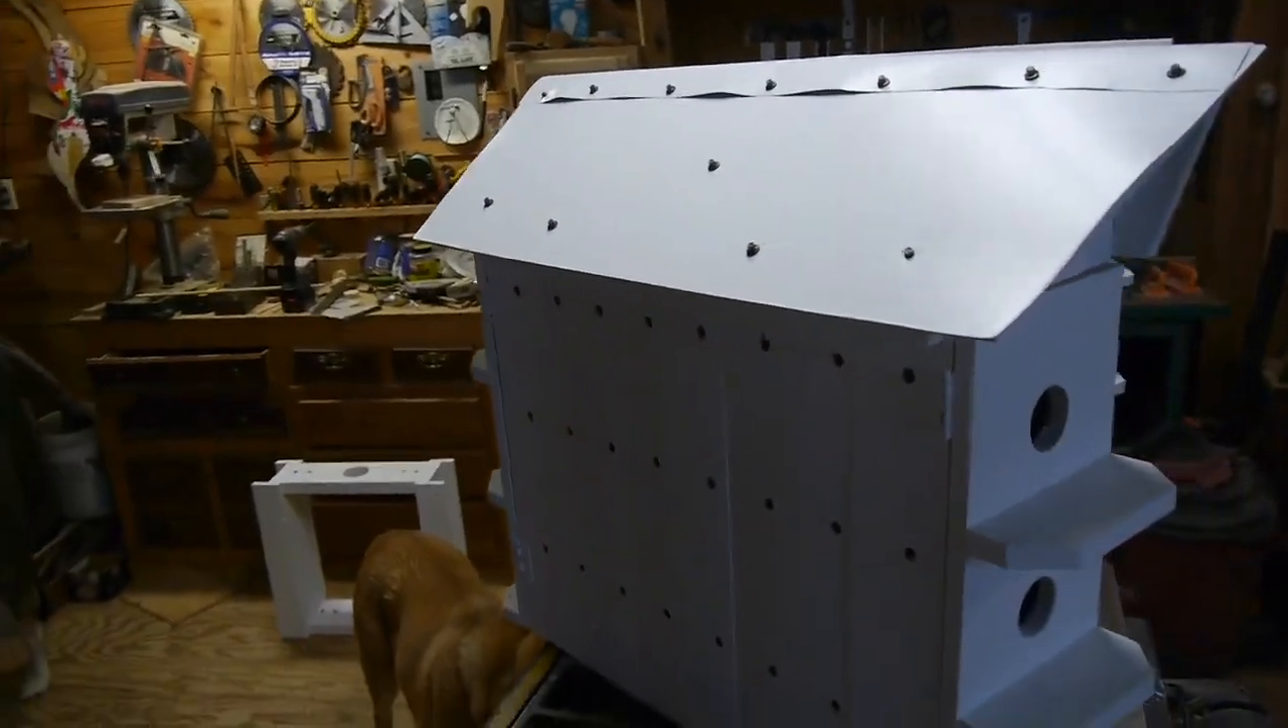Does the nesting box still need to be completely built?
No.